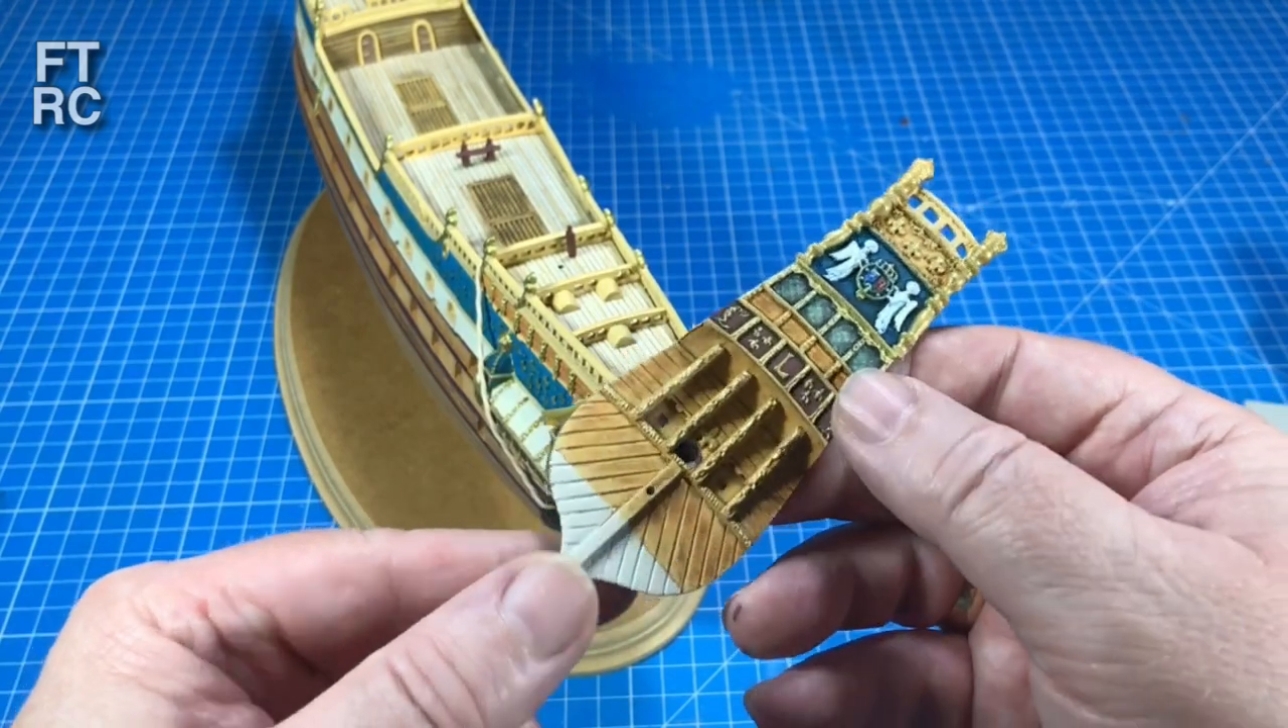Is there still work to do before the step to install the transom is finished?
Yes.